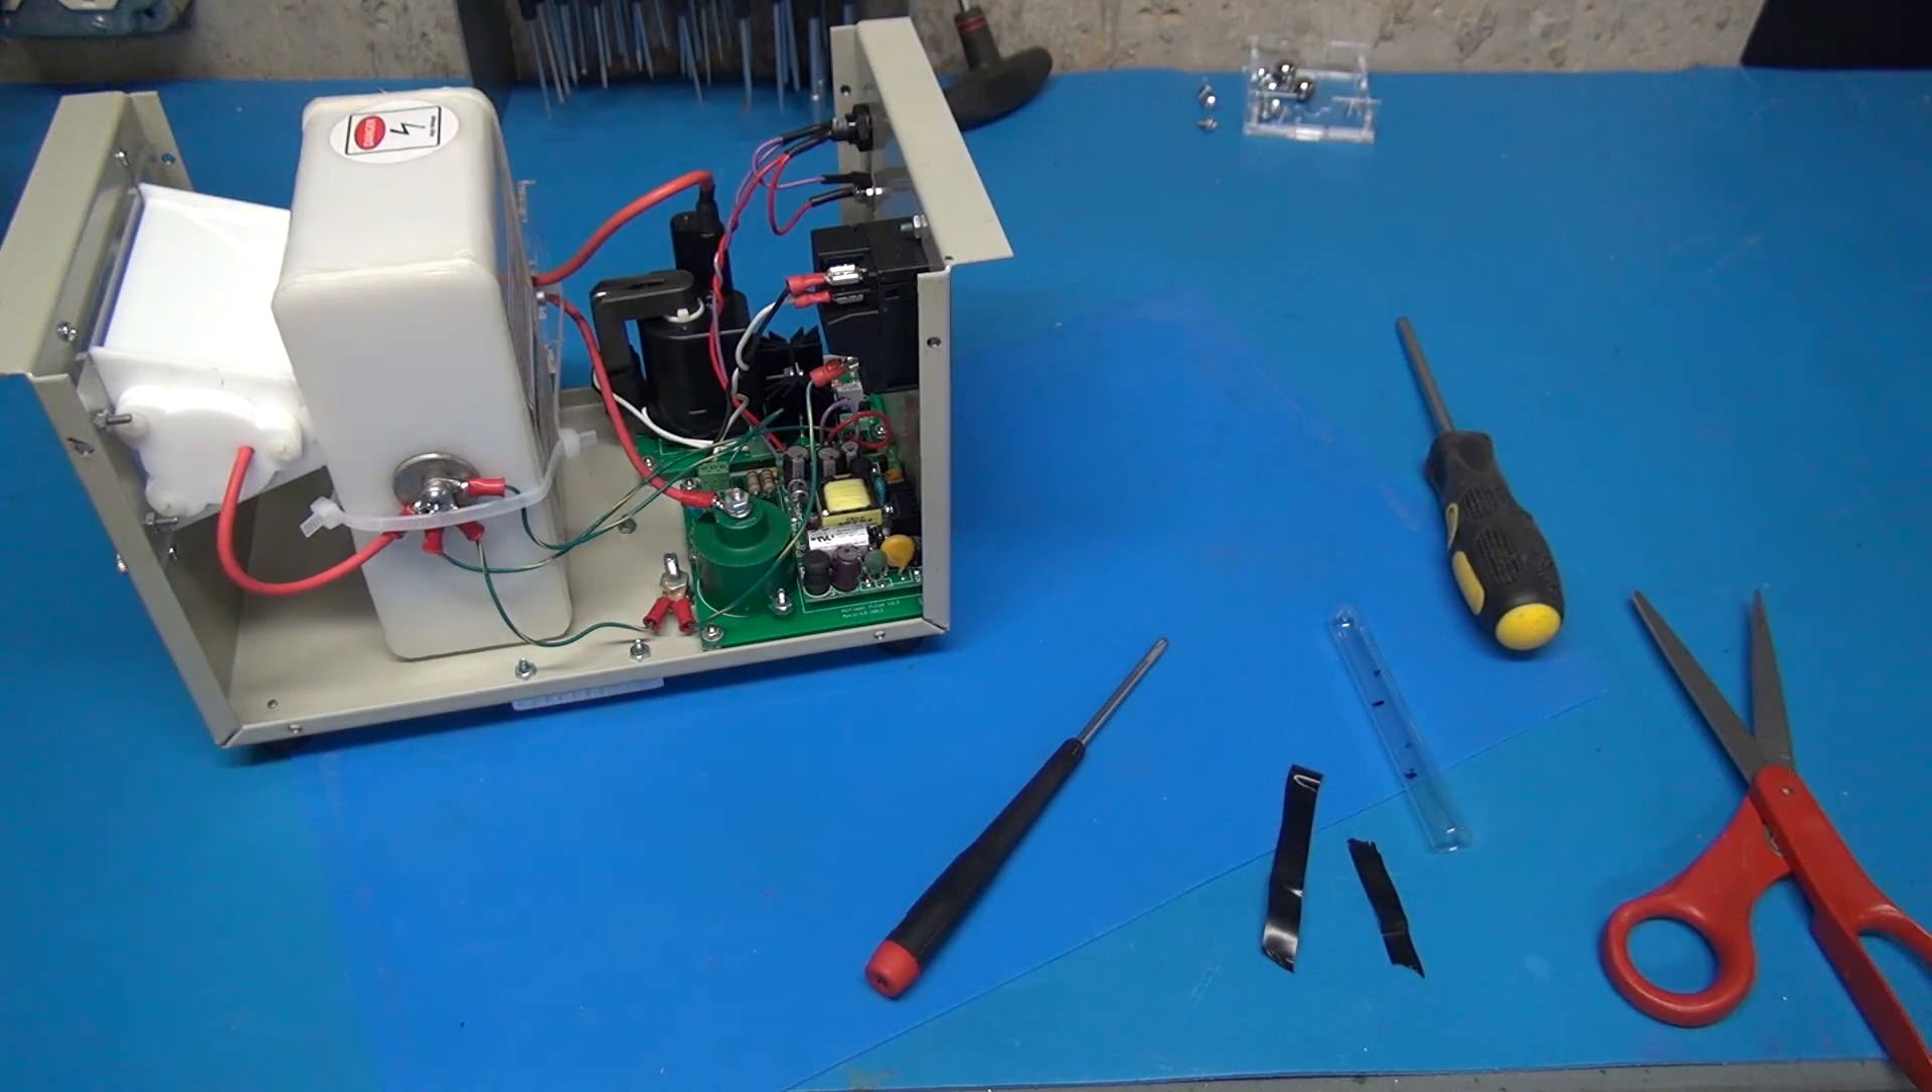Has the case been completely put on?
No.